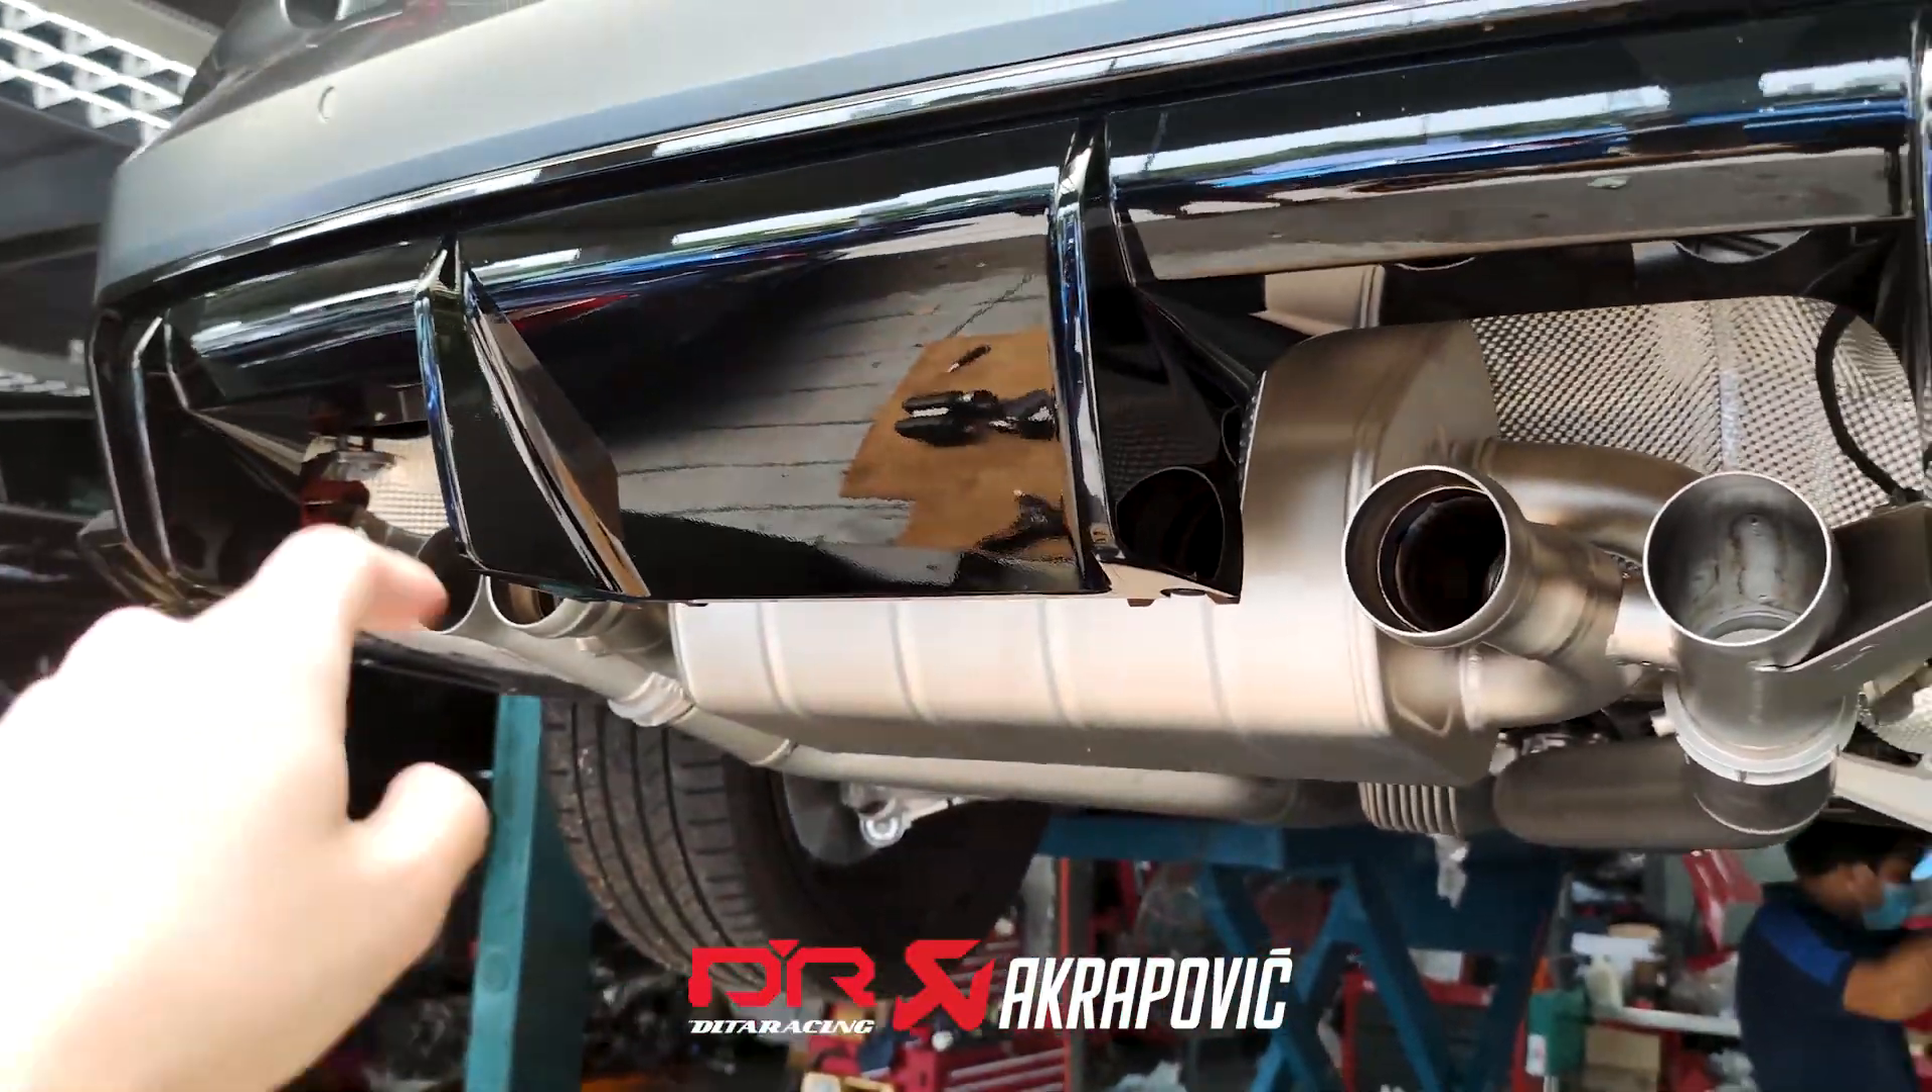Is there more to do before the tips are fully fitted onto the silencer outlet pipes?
Yes.